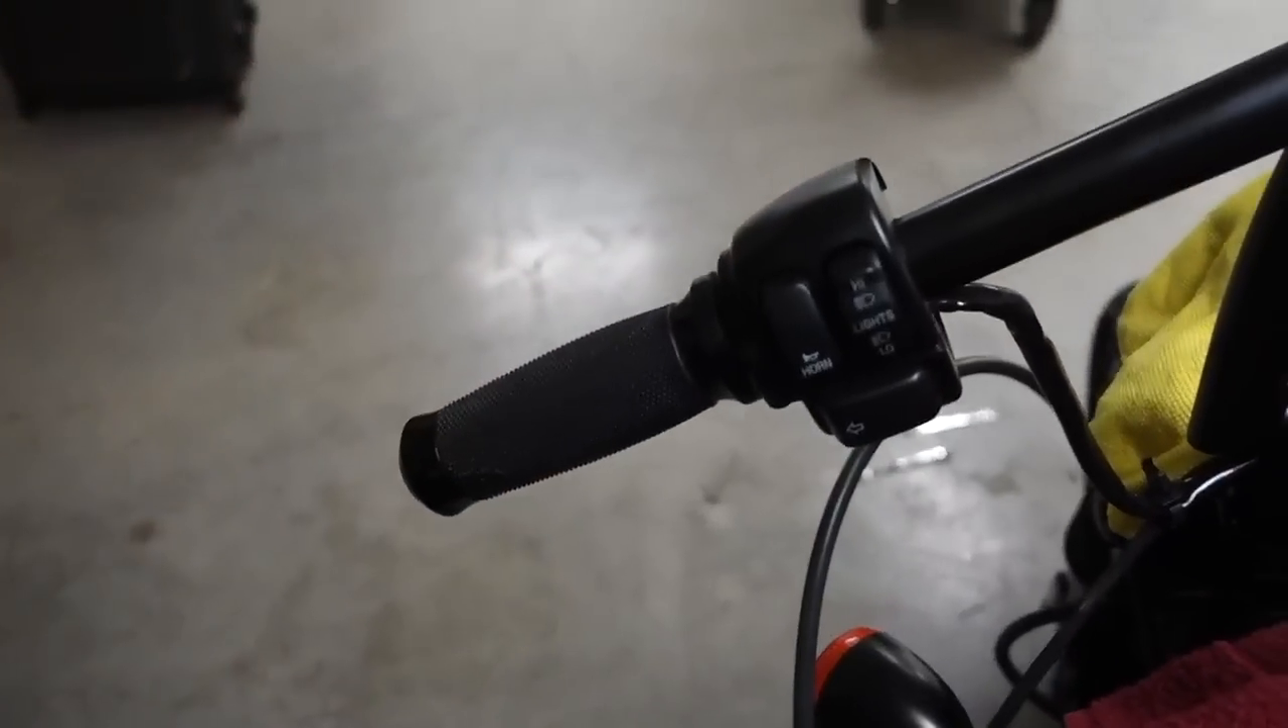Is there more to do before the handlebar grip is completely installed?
No.